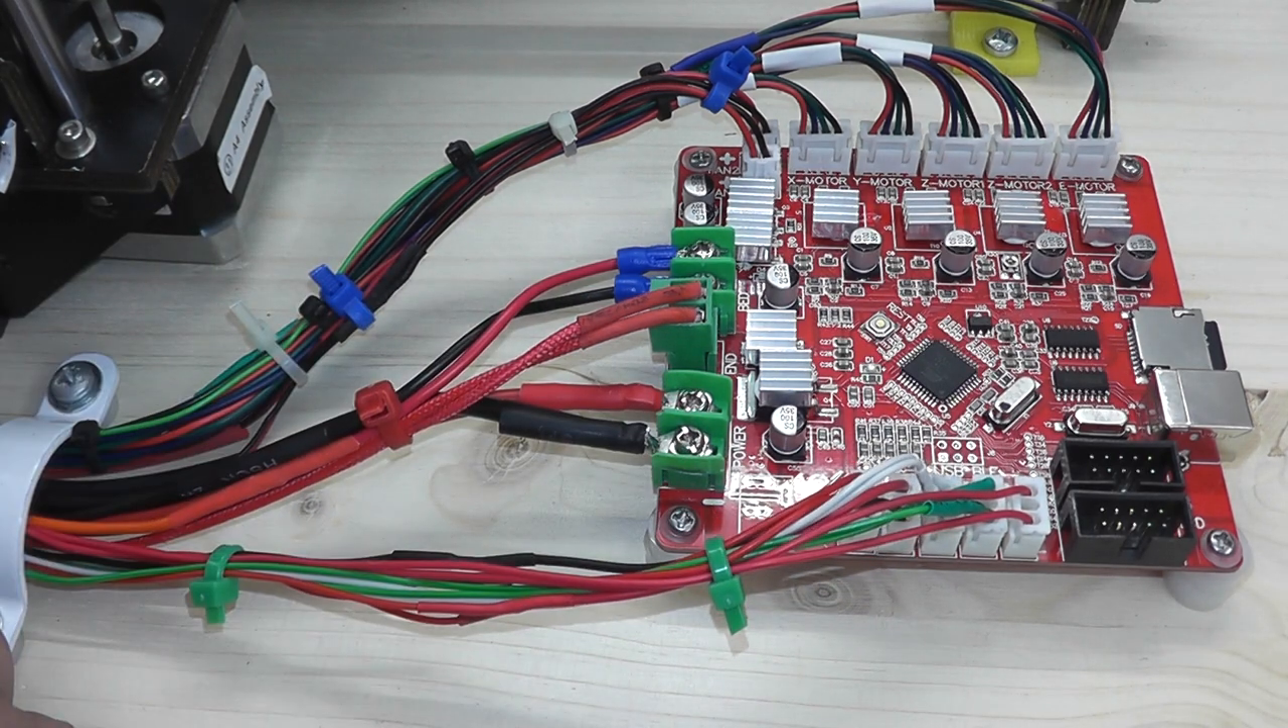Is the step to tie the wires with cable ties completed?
Yes.